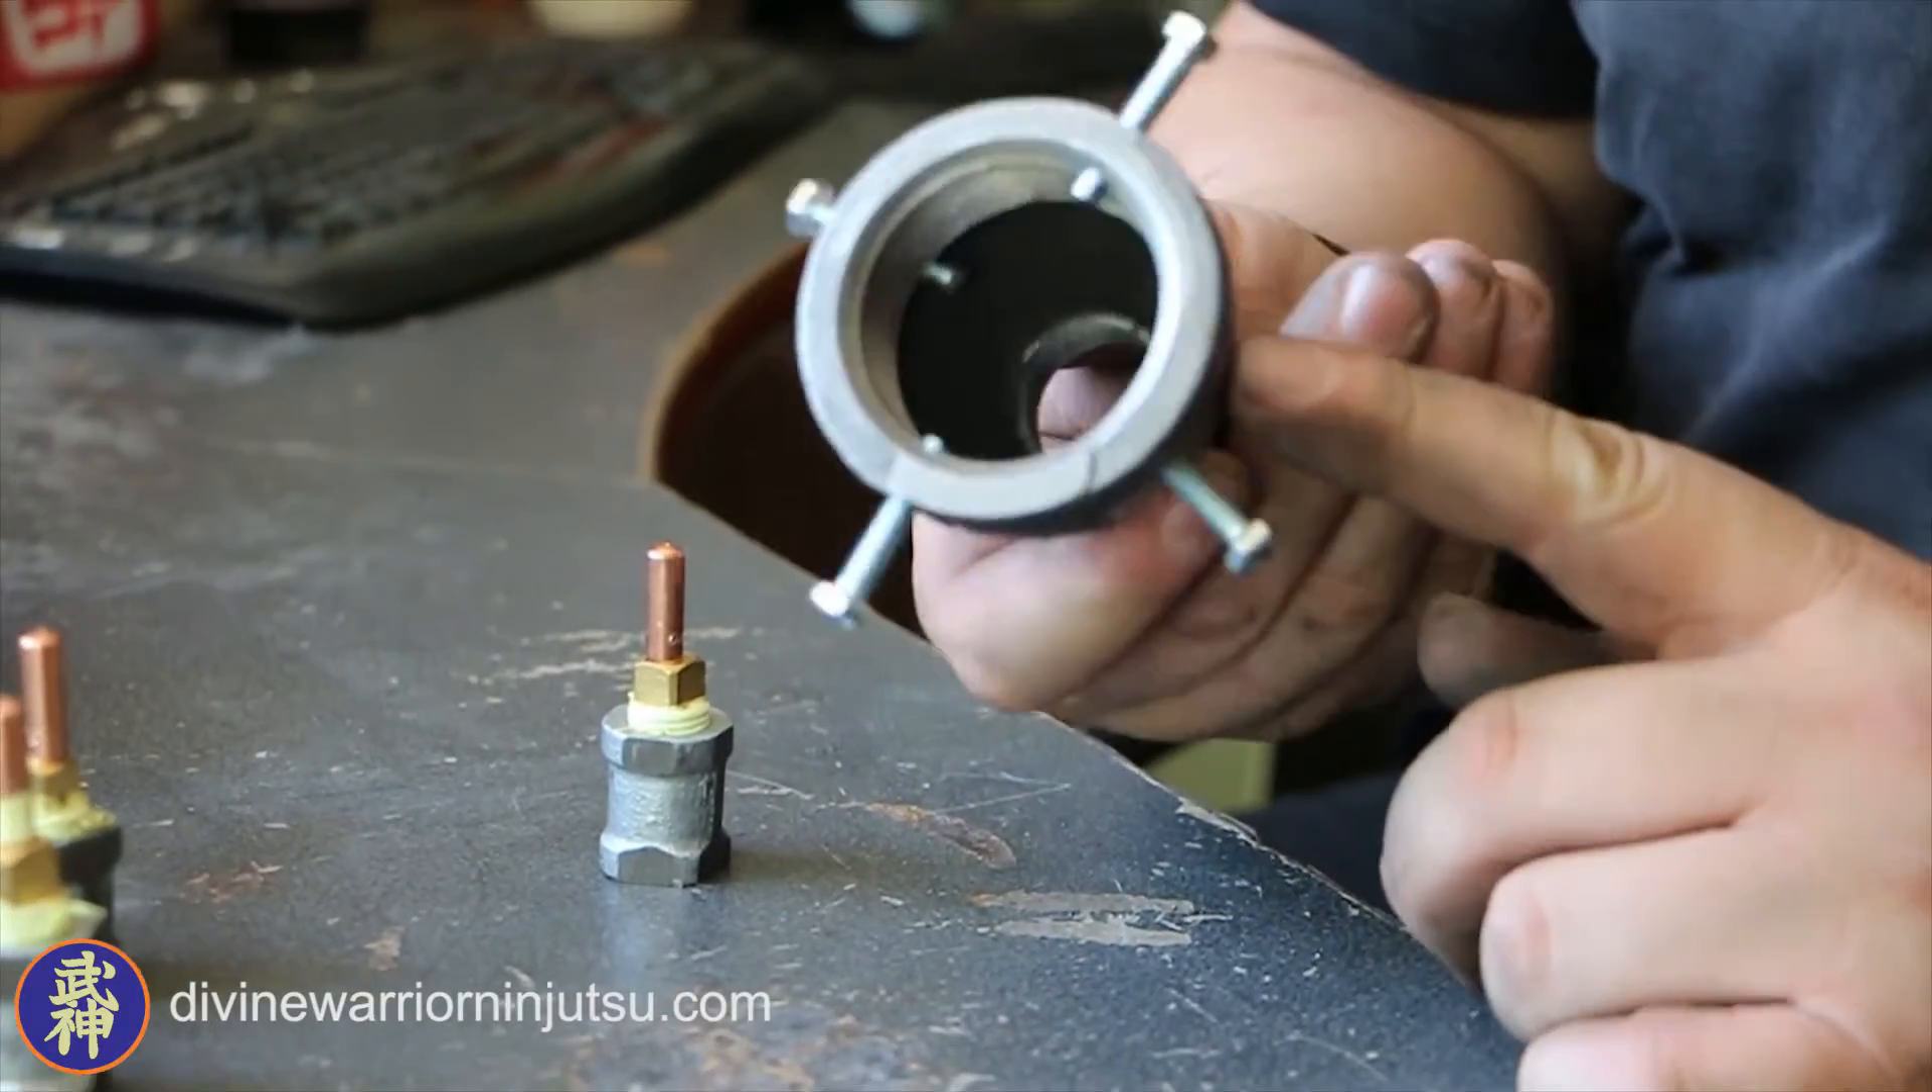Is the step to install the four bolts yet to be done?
No.